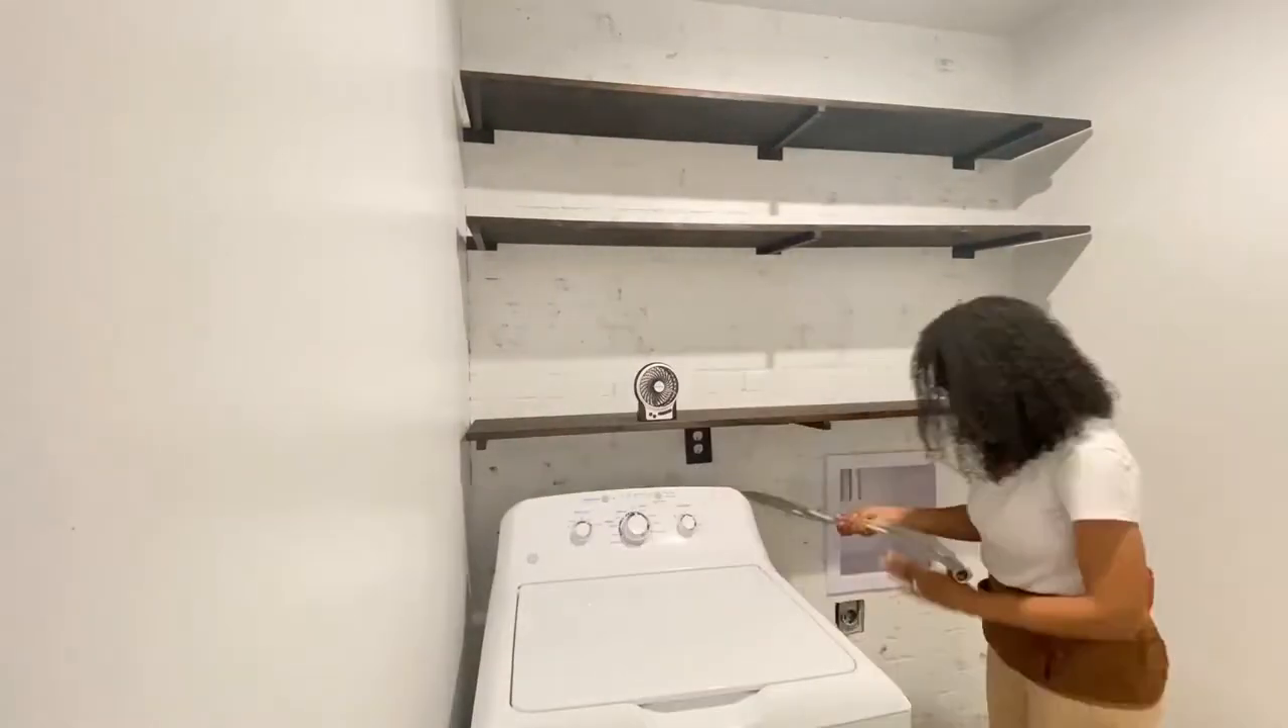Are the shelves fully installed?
Yes.